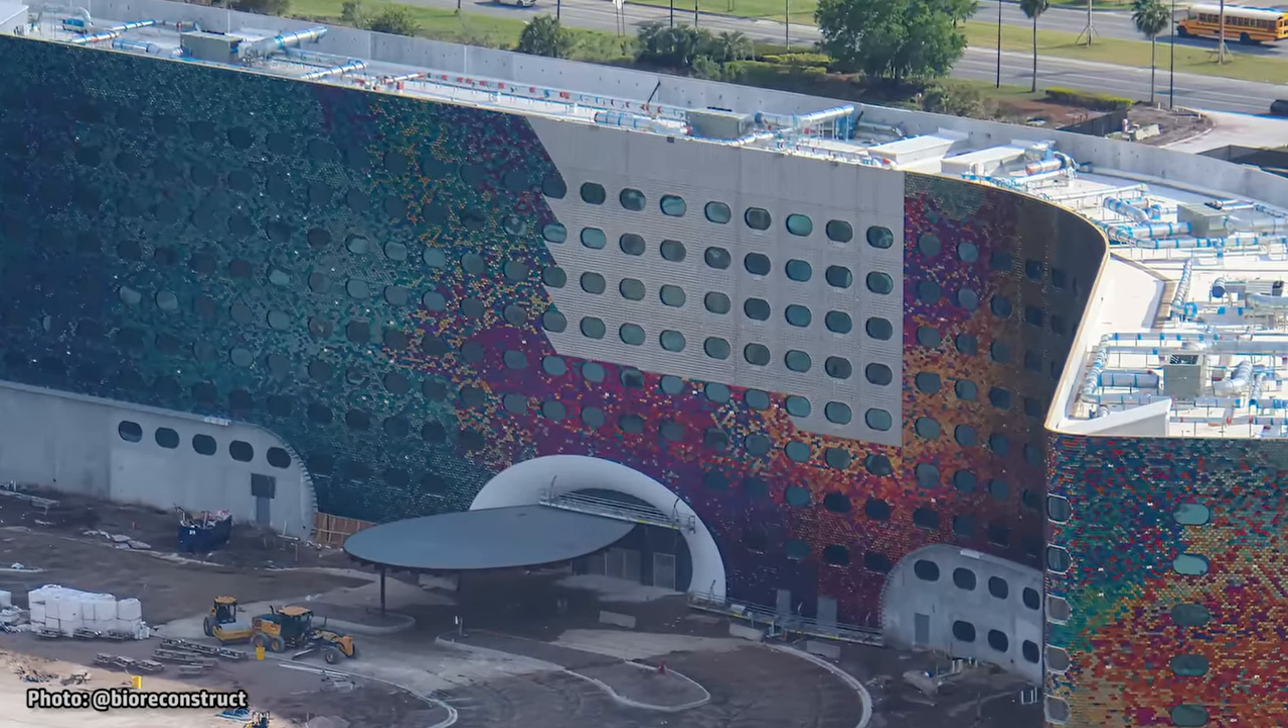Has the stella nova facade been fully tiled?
No.